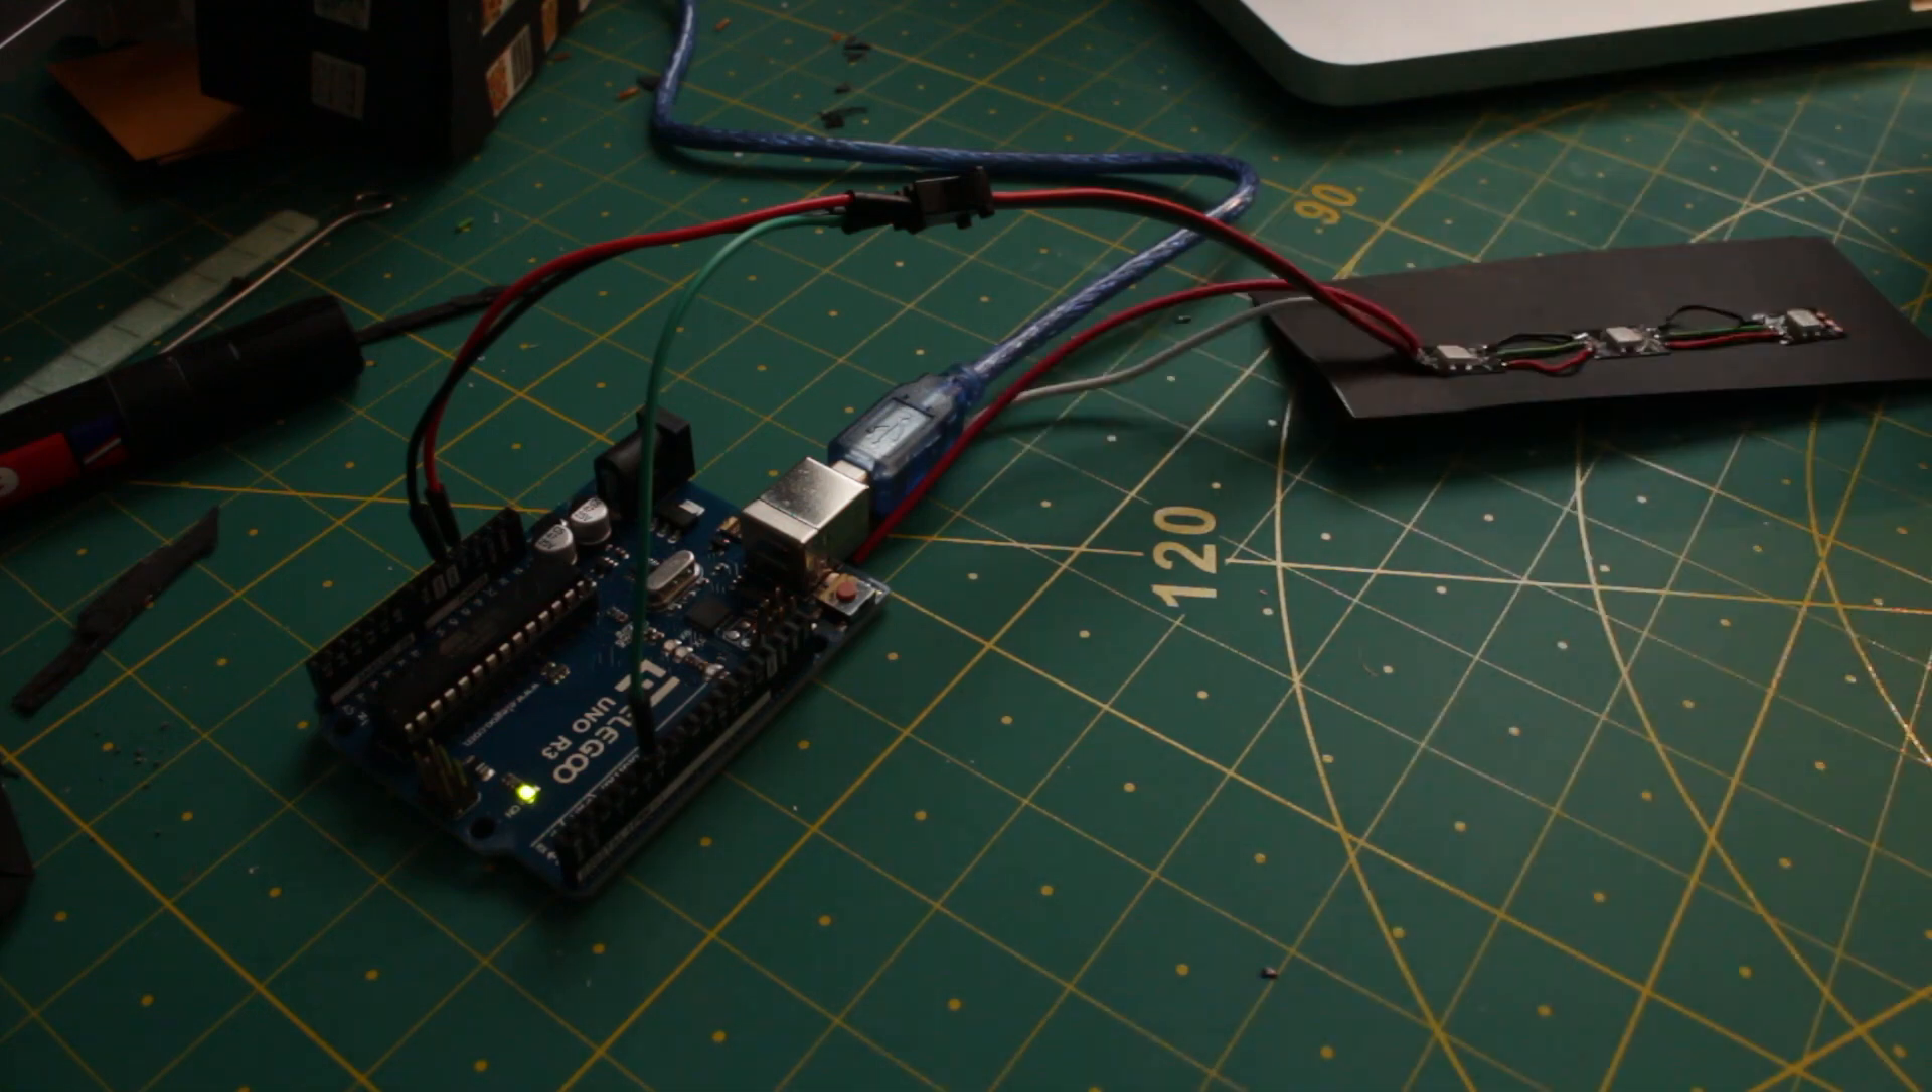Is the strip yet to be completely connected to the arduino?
No.